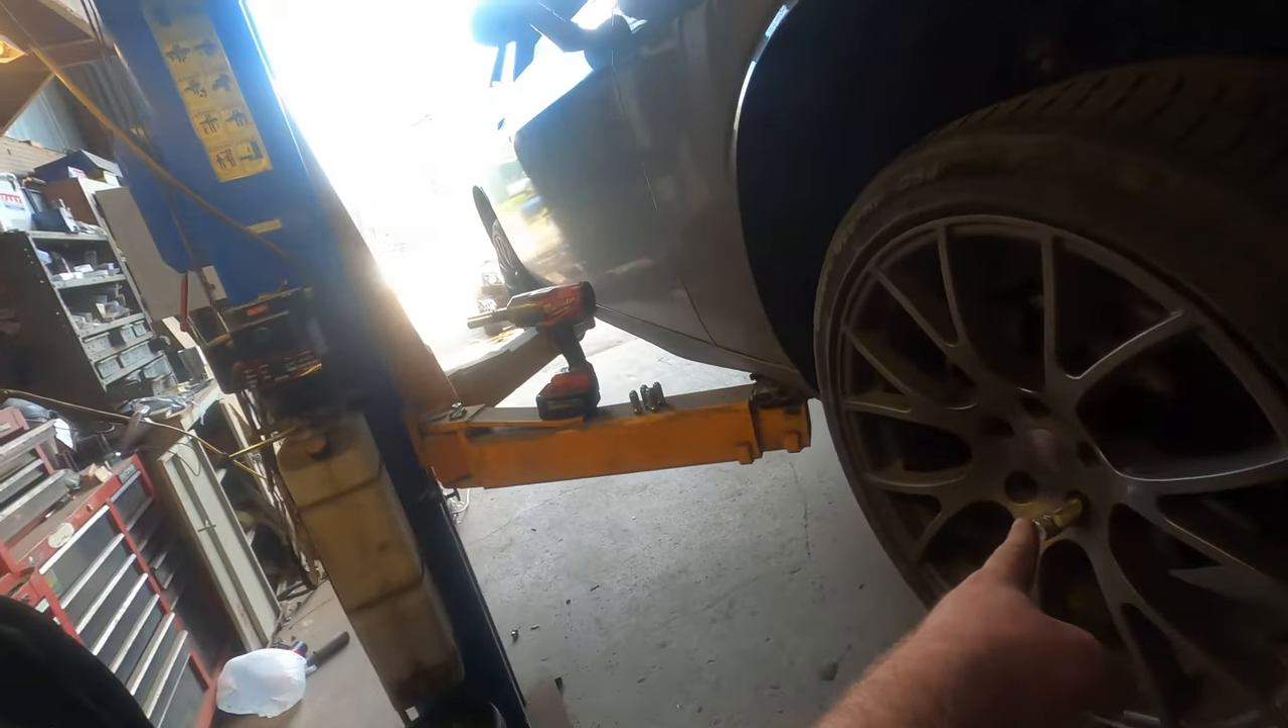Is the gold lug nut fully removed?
No.